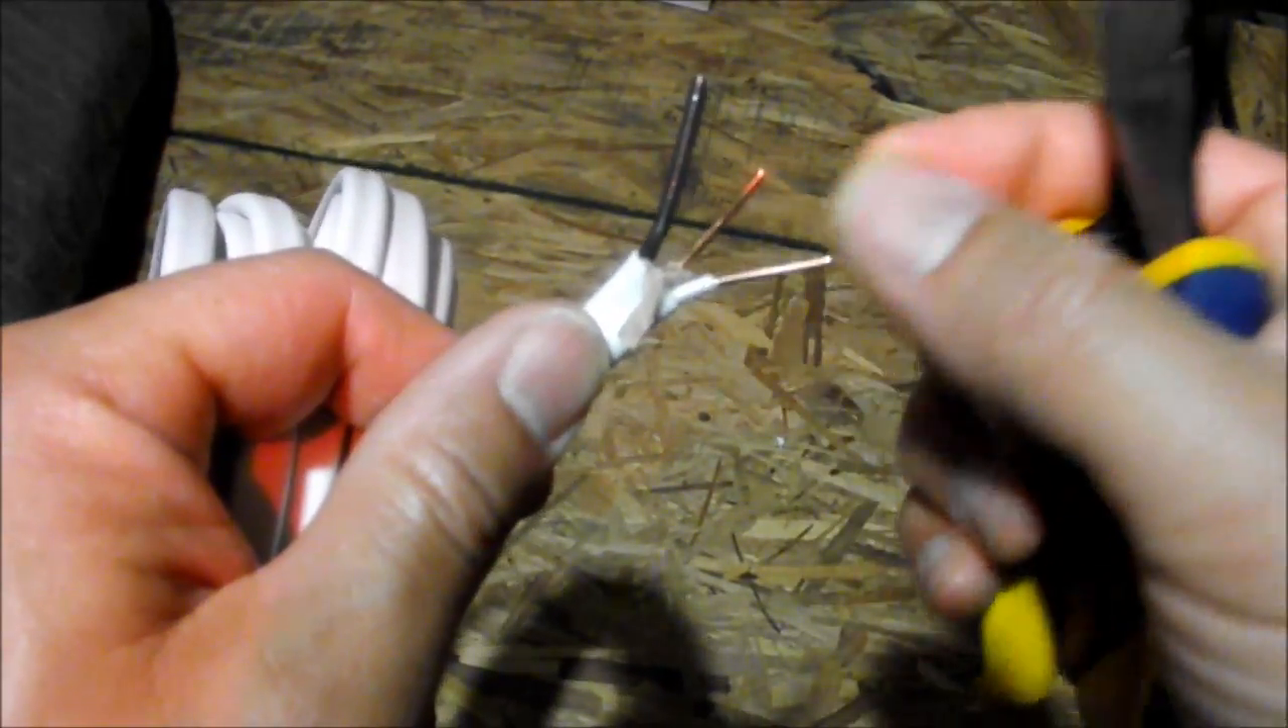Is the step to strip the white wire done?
Yes.